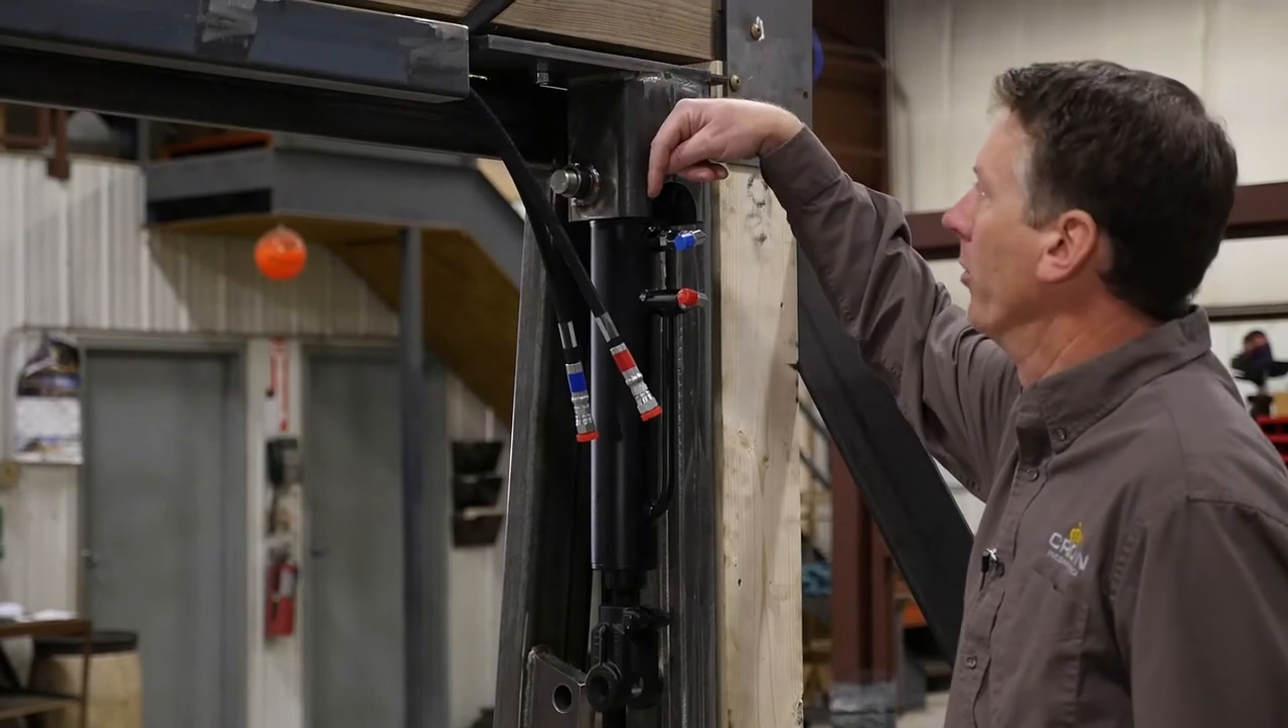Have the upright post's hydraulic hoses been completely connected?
No.